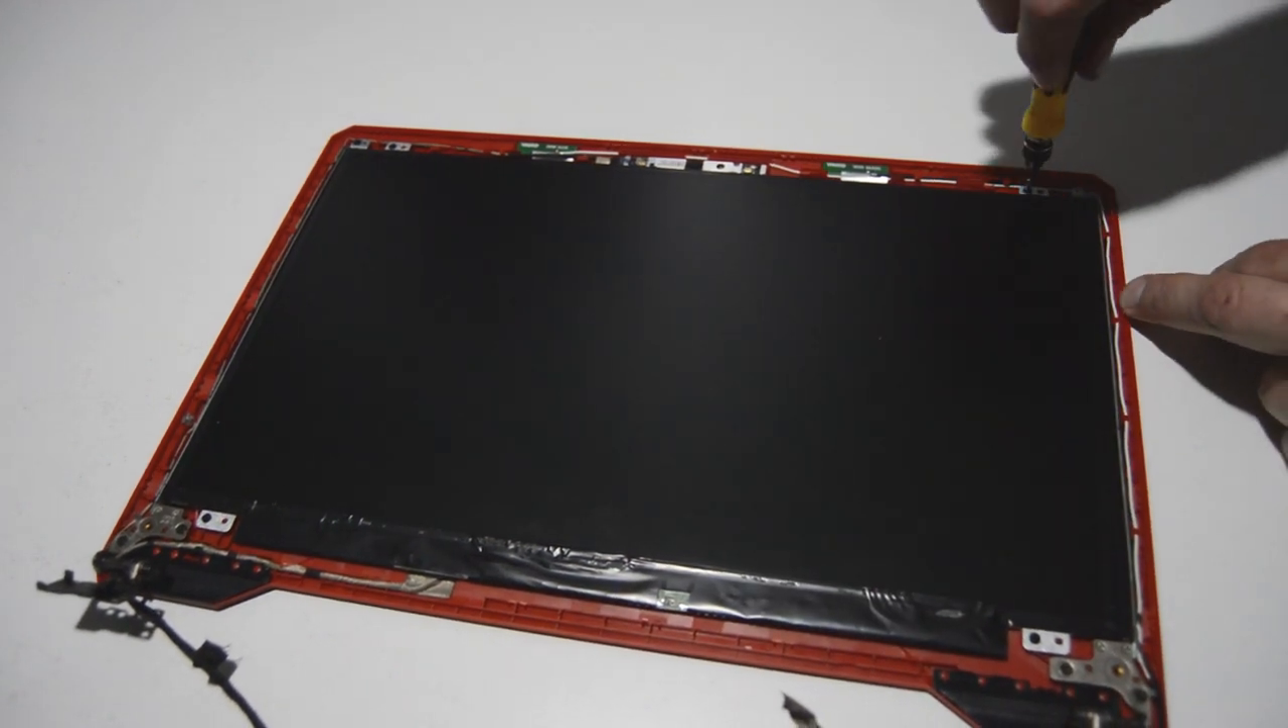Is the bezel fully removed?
Yes.